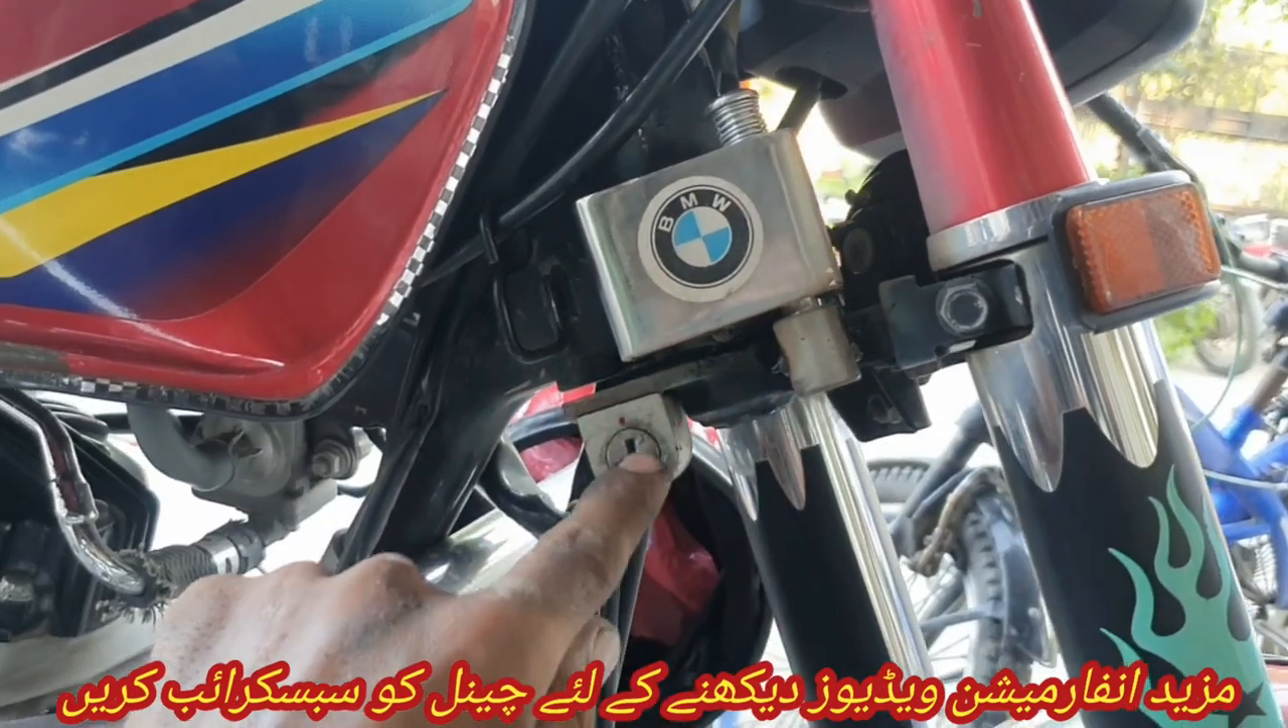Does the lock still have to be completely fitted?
No.